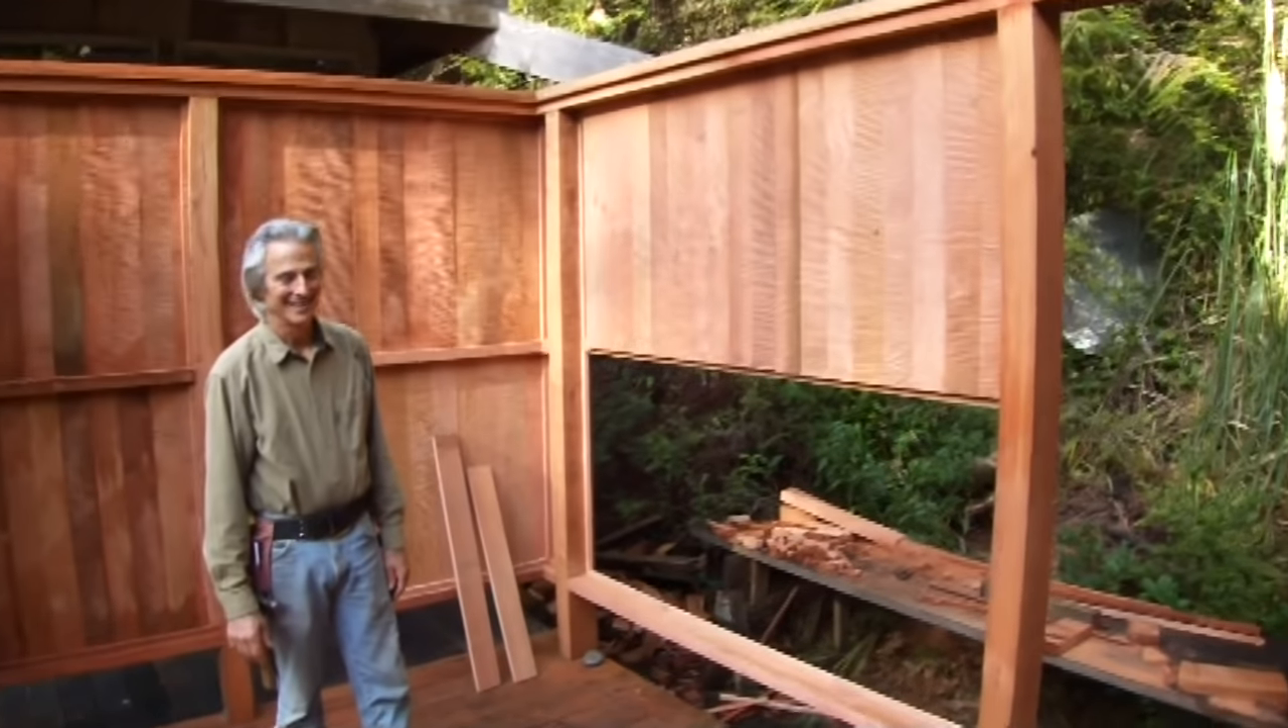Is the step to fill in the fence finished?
No.